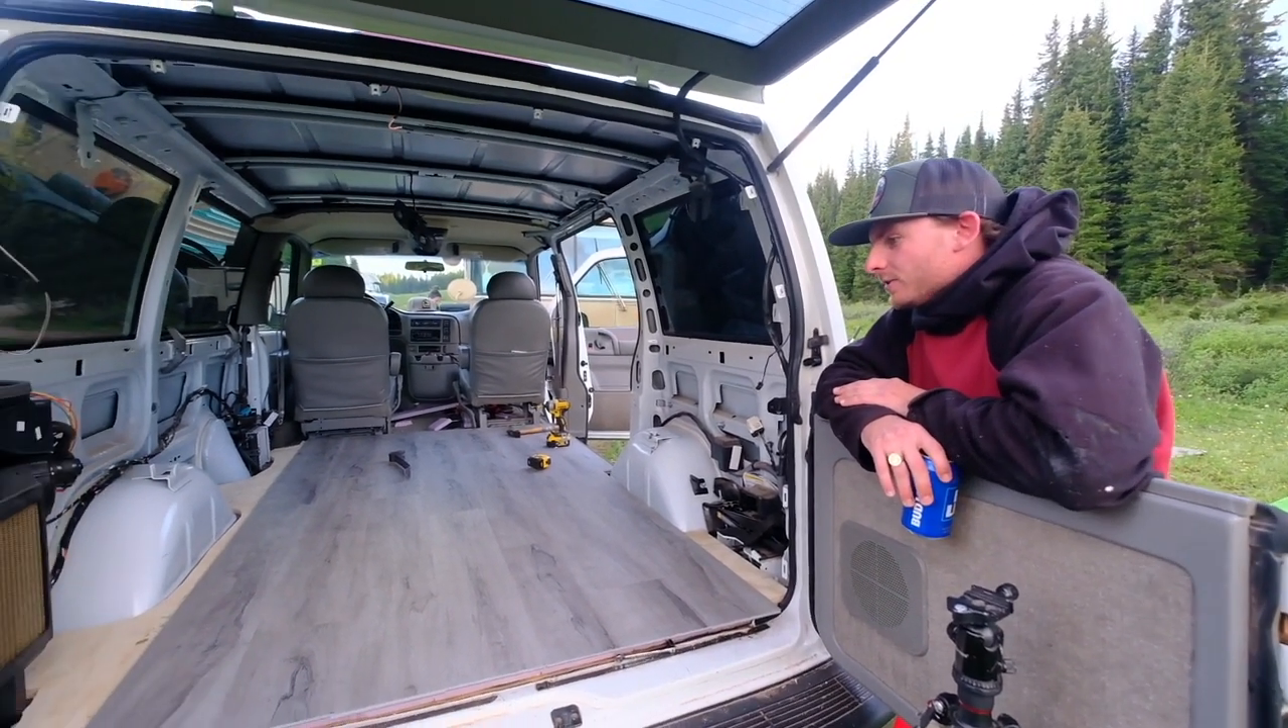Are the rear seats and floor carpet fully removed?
Yes.